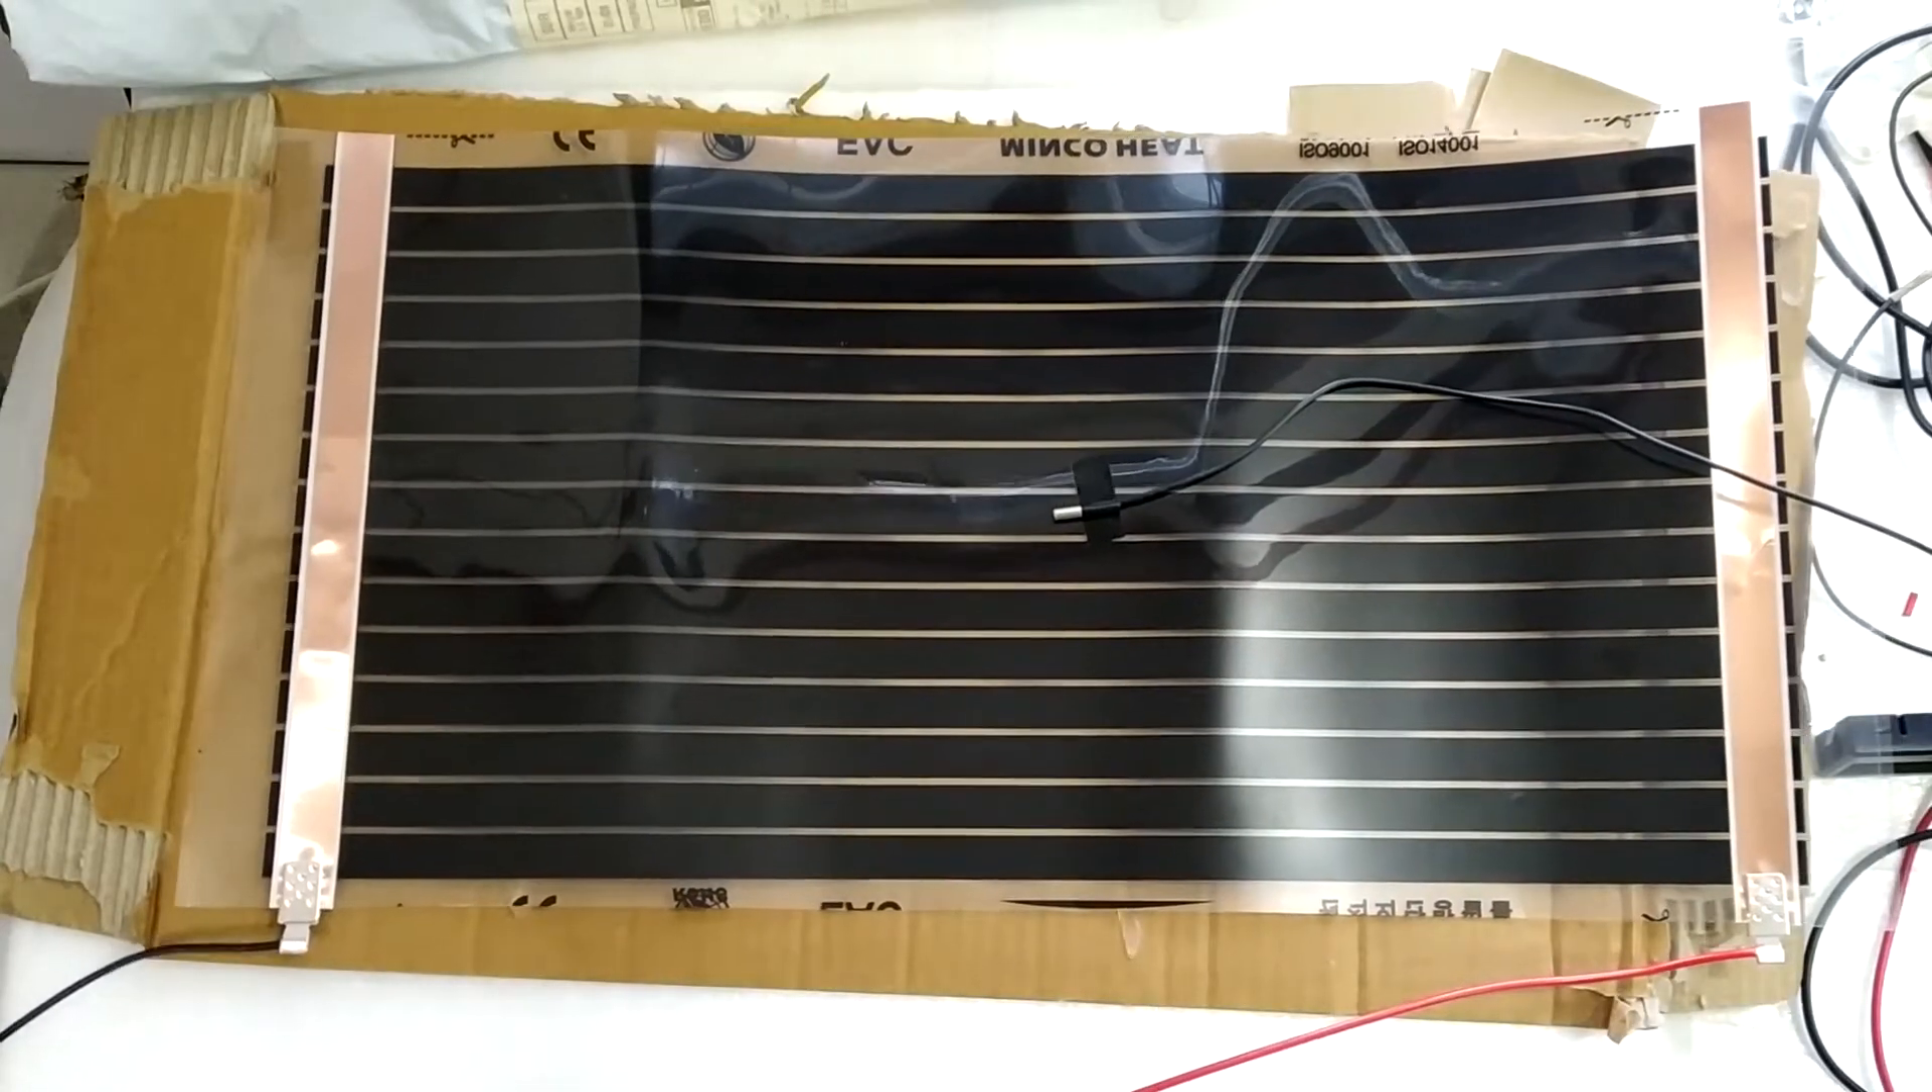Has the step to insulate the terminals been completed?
No.